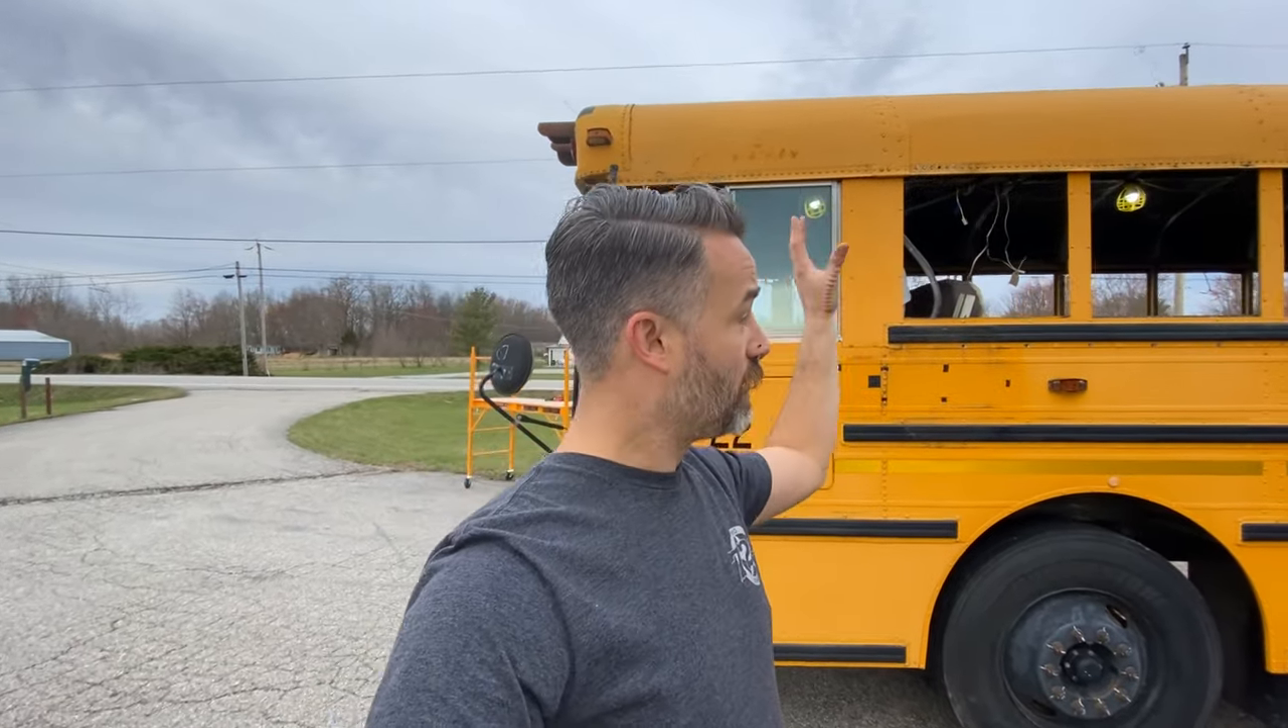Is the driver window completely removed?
No.